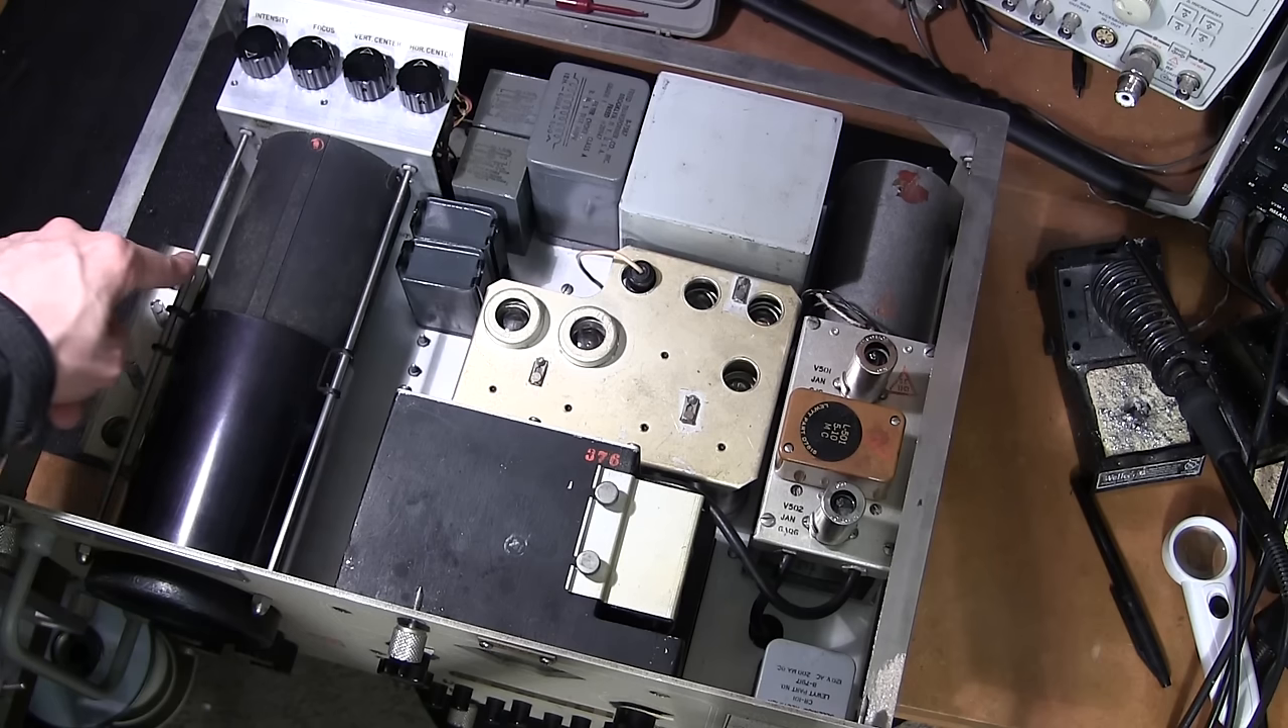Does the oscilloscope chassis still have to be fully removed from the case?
No.